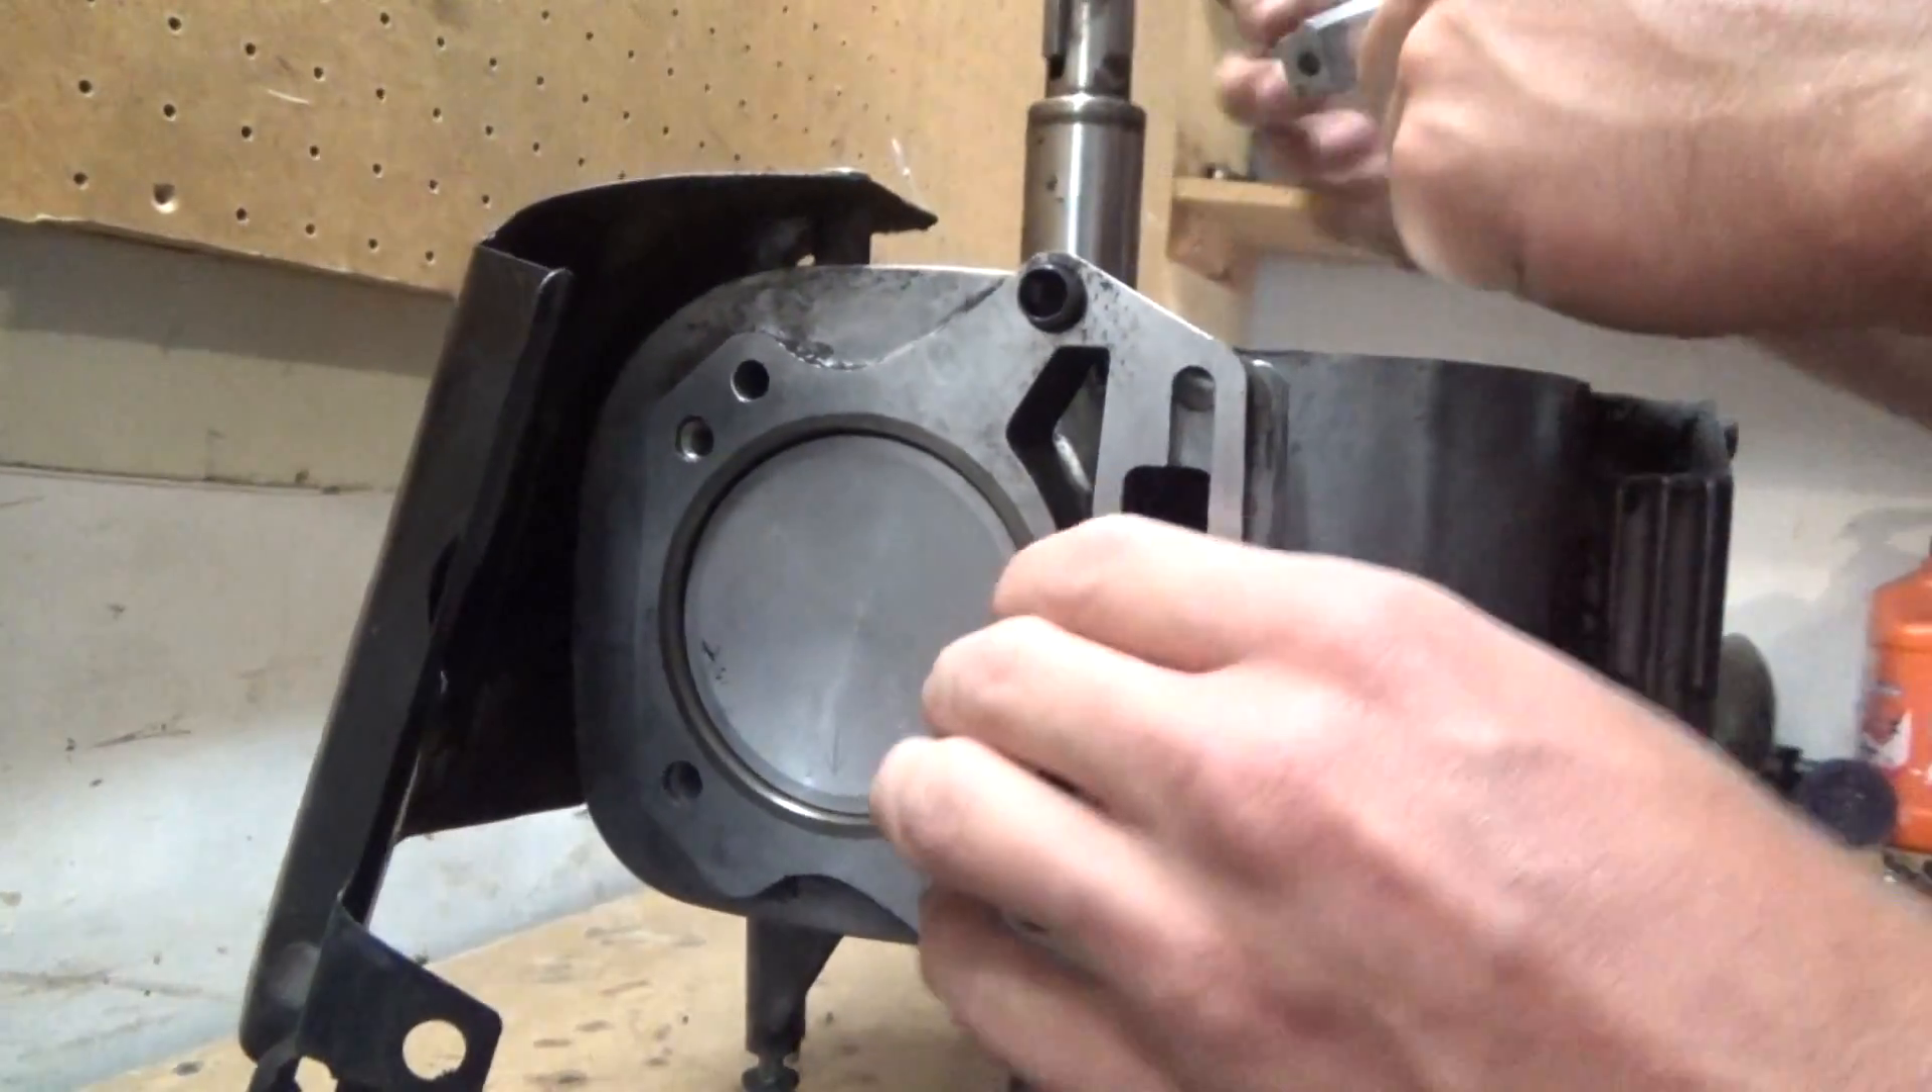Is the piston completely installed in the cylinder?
Yes.